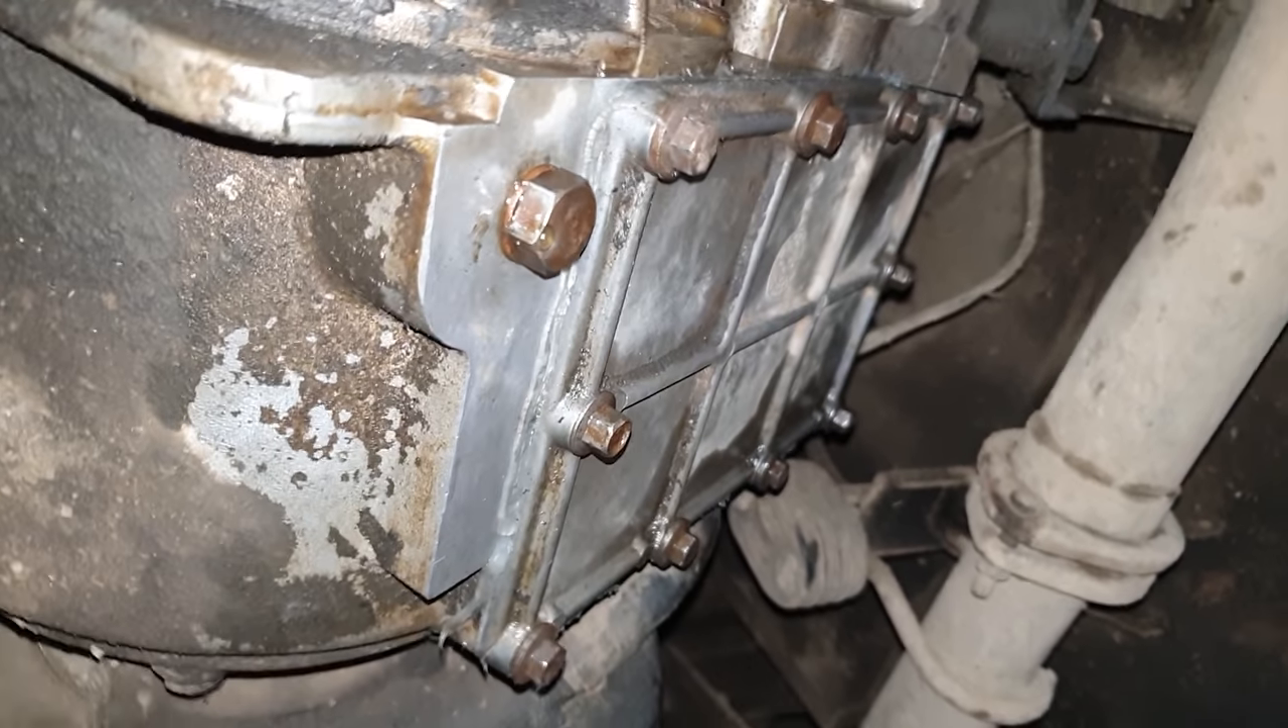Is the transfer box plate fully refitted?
Yes.